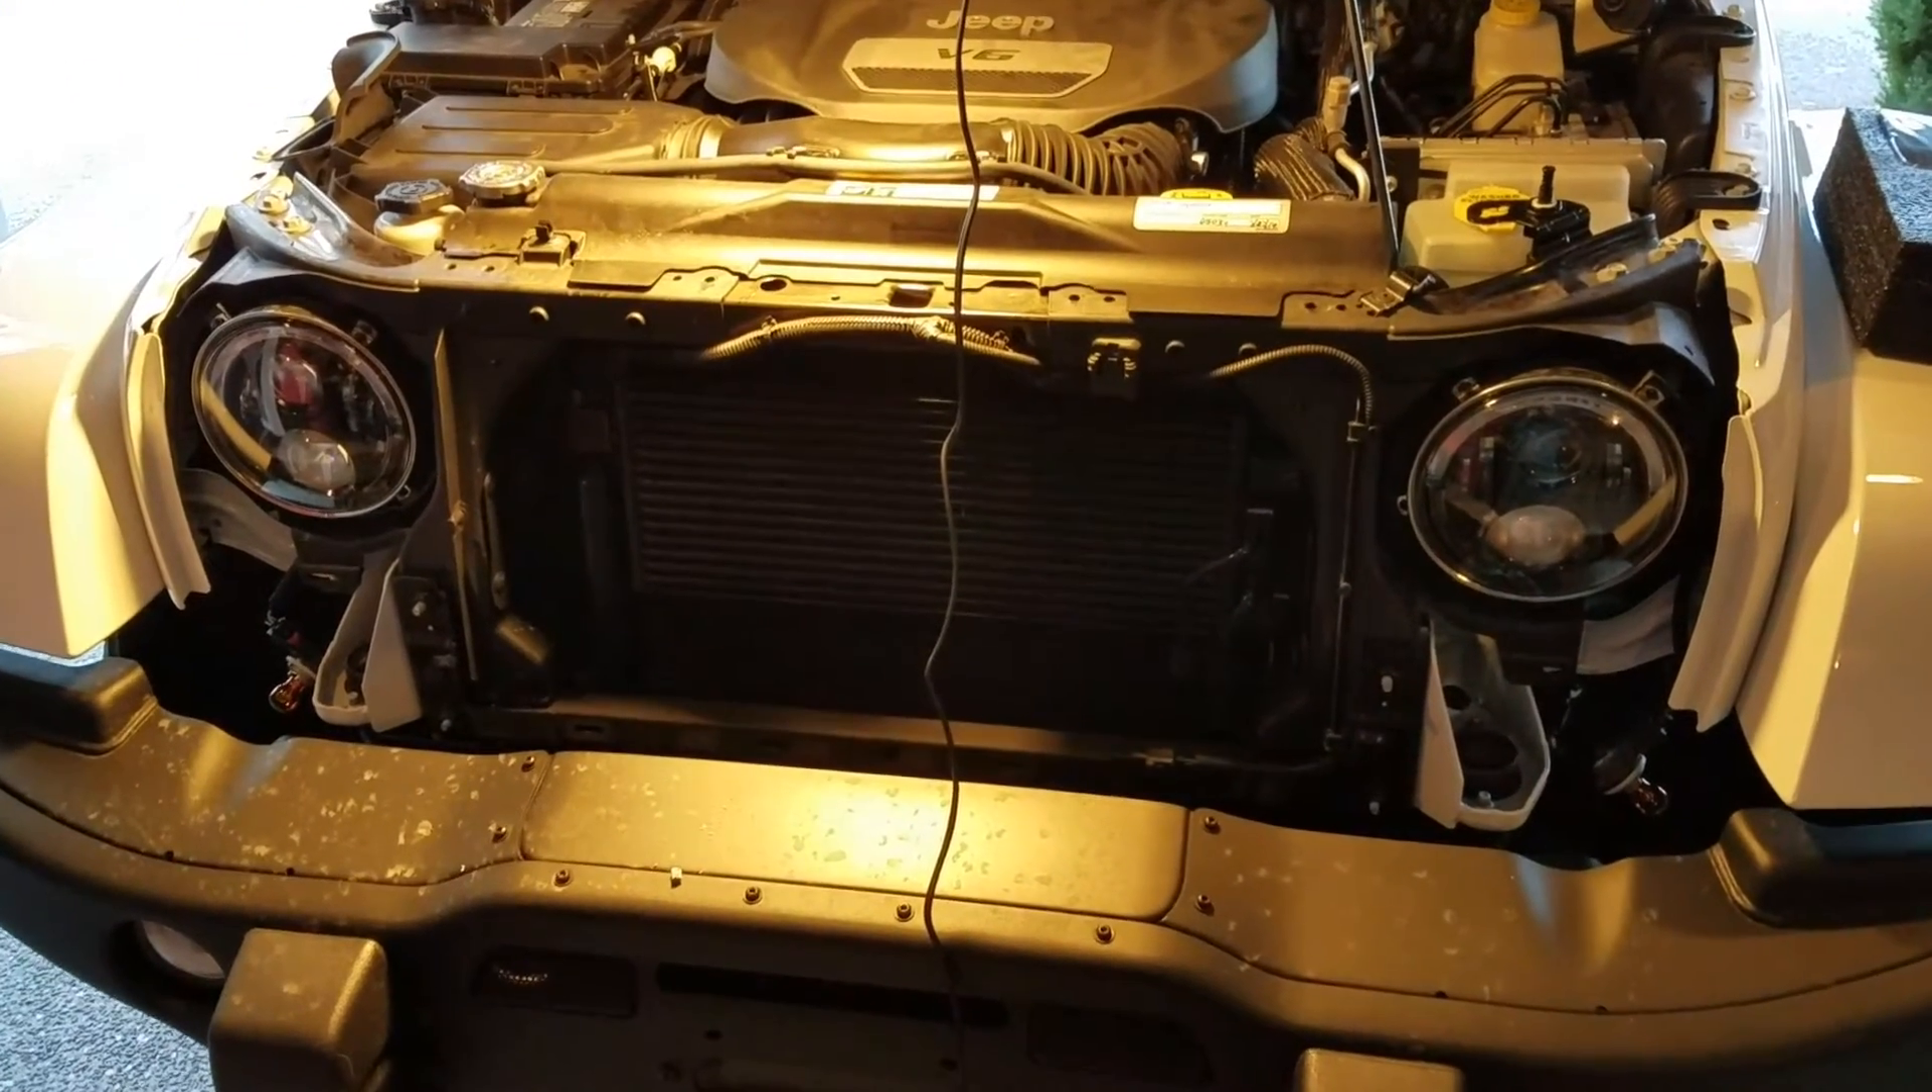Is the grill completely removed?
Yes.